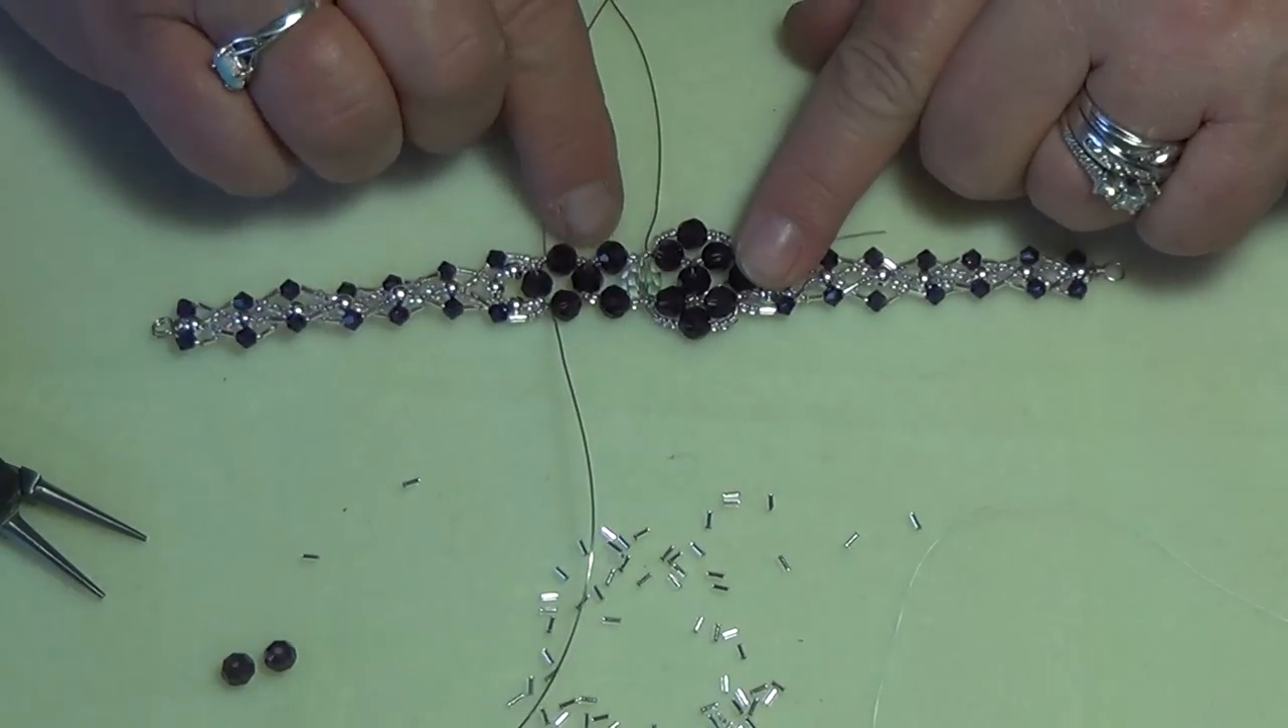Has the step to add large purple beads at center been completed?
No.